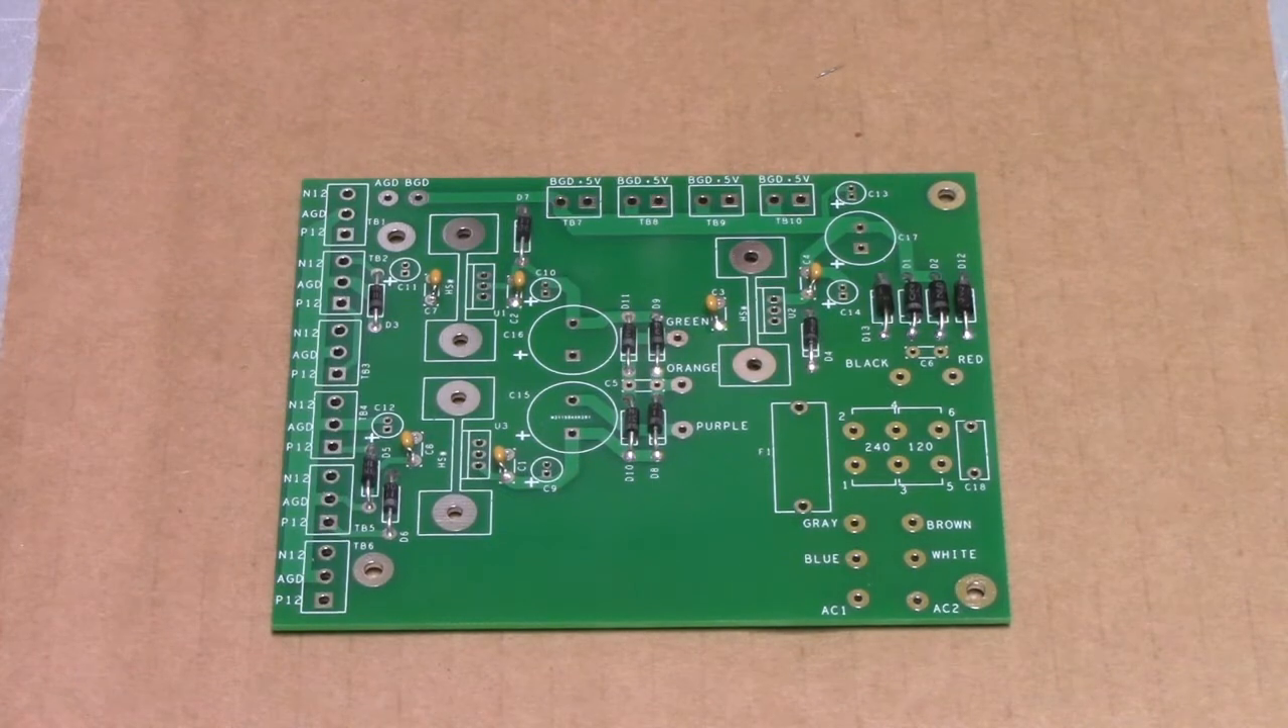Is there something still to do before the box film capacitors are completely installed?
Yes.